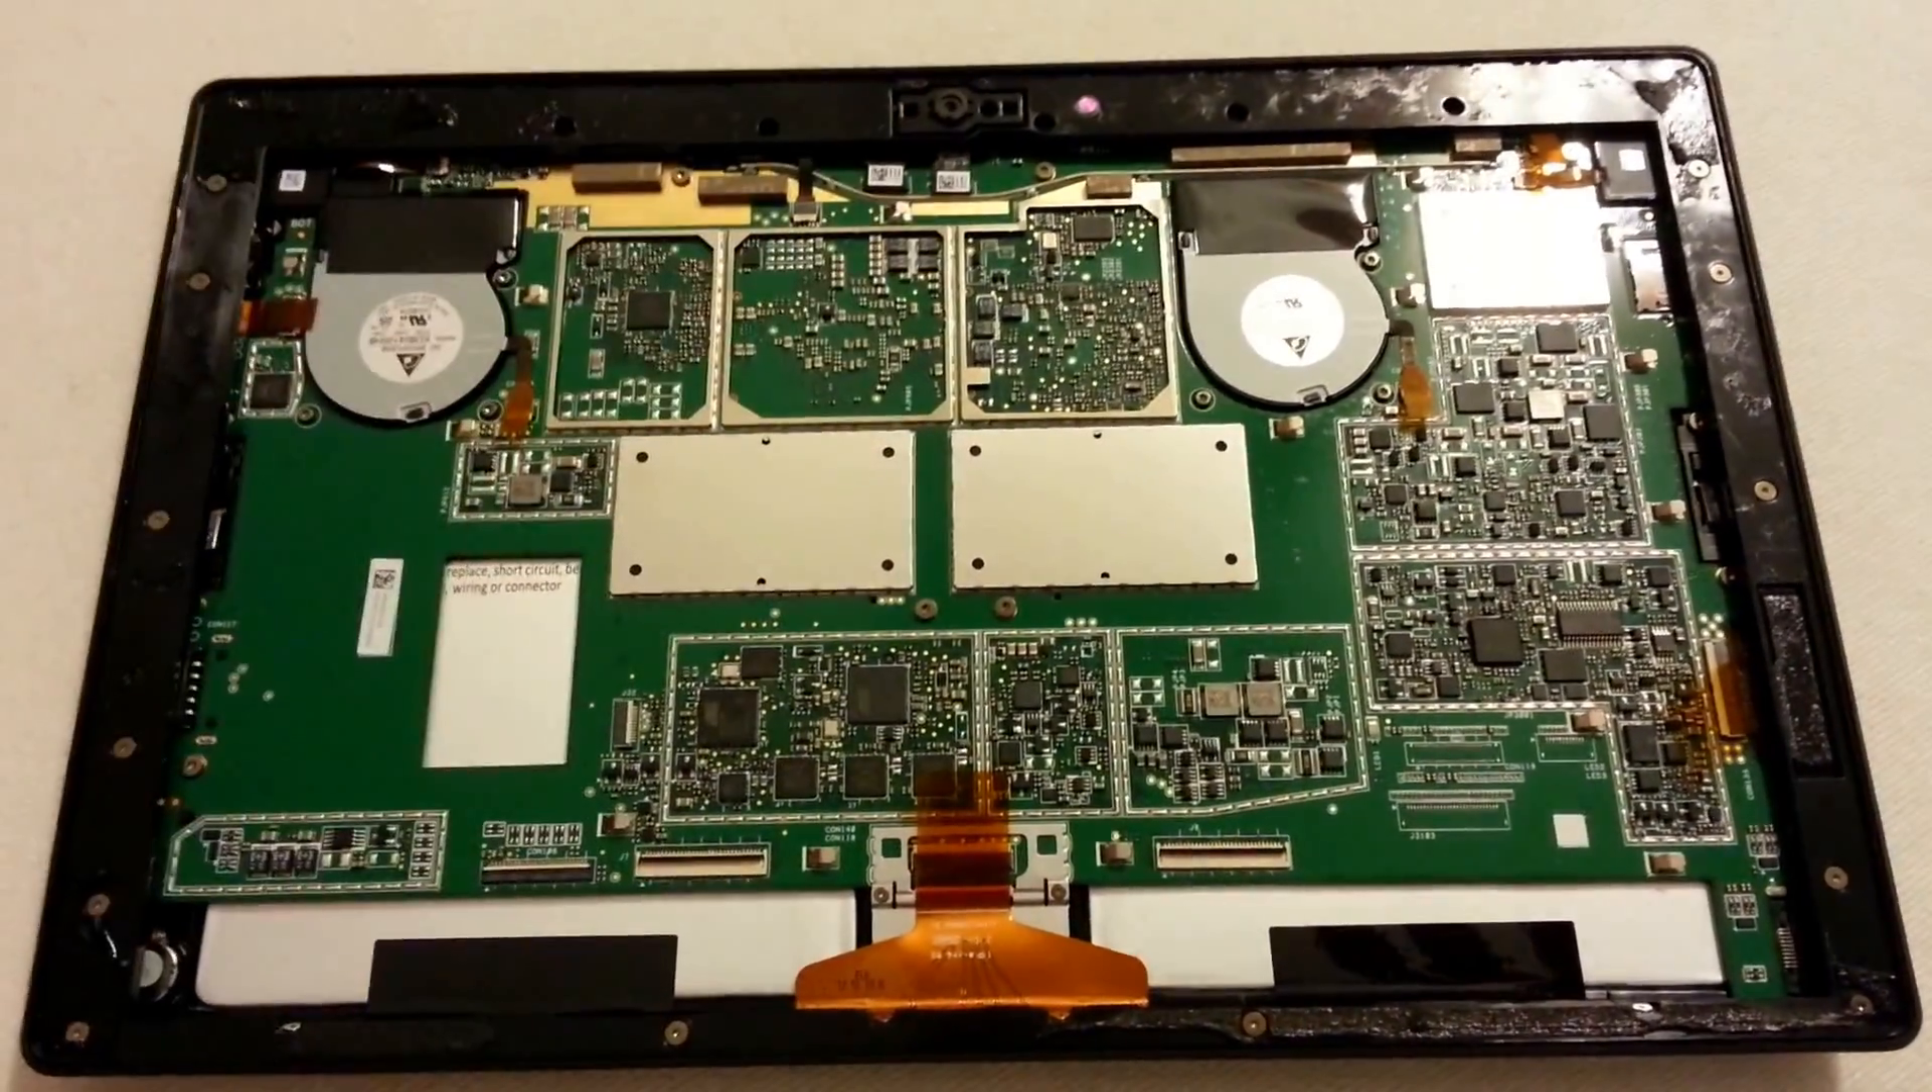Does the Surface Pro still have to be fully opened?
No.